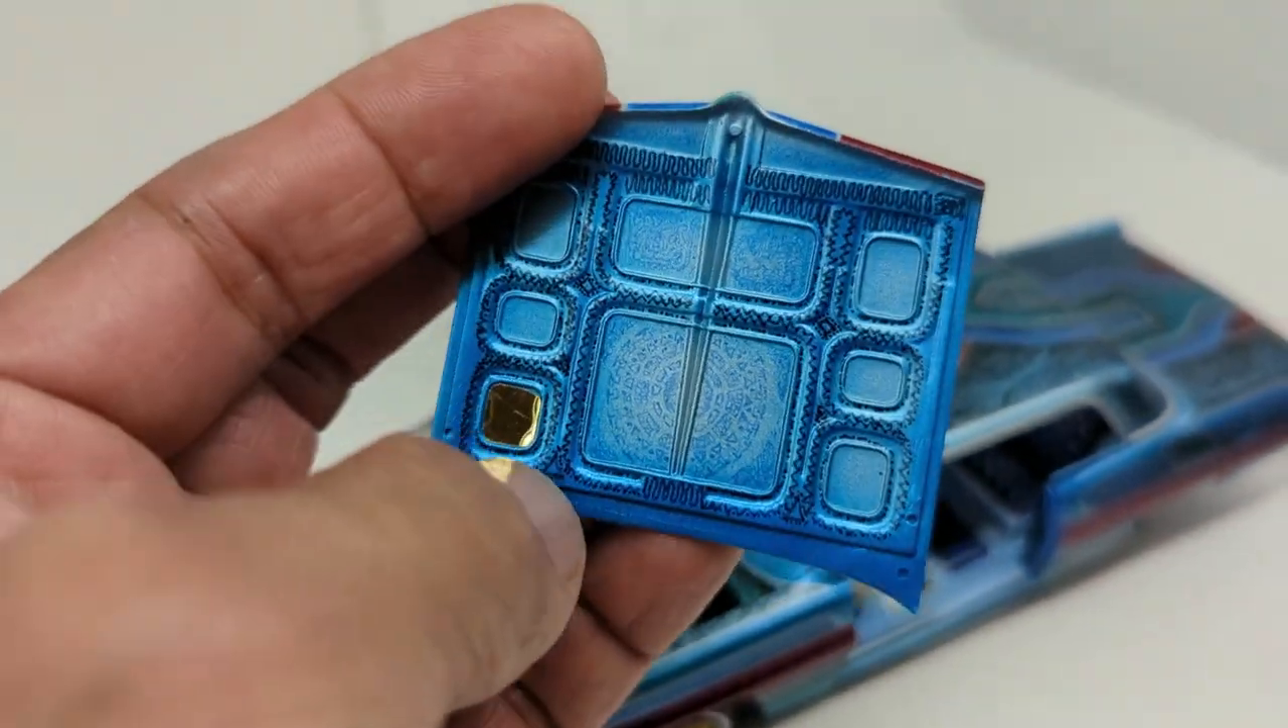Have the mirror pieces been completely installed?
No.